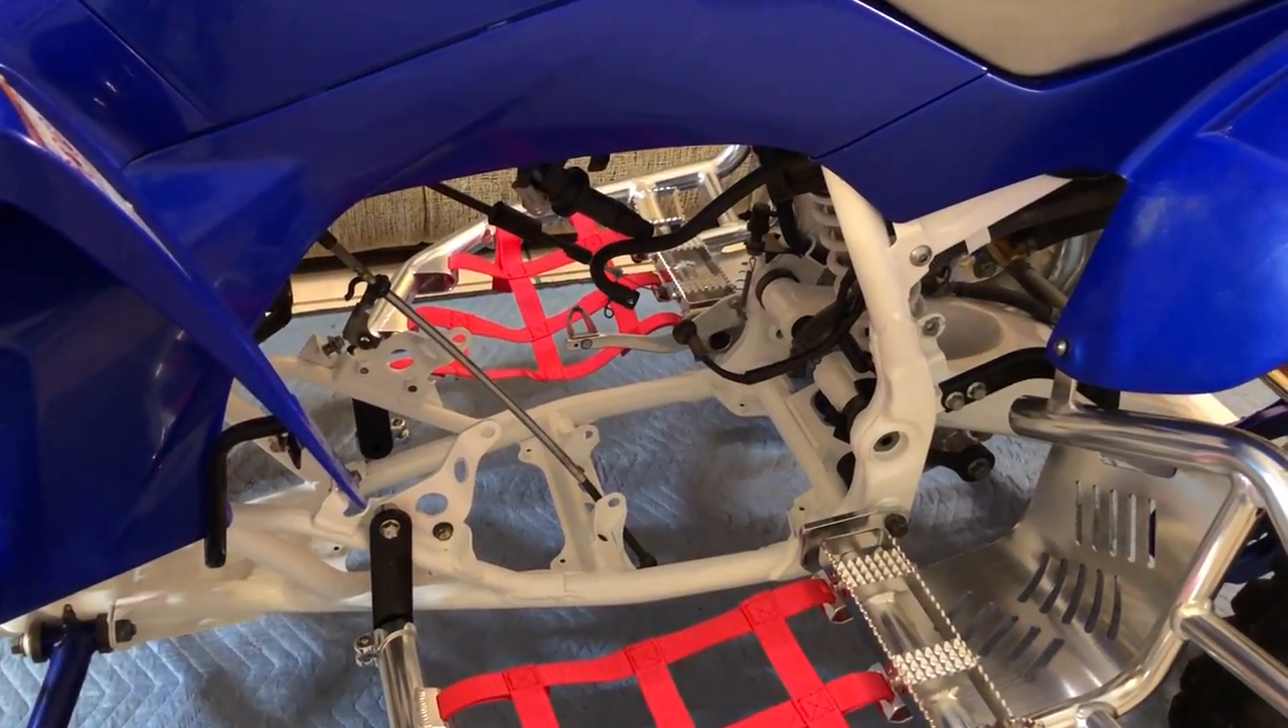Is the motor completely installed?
No.